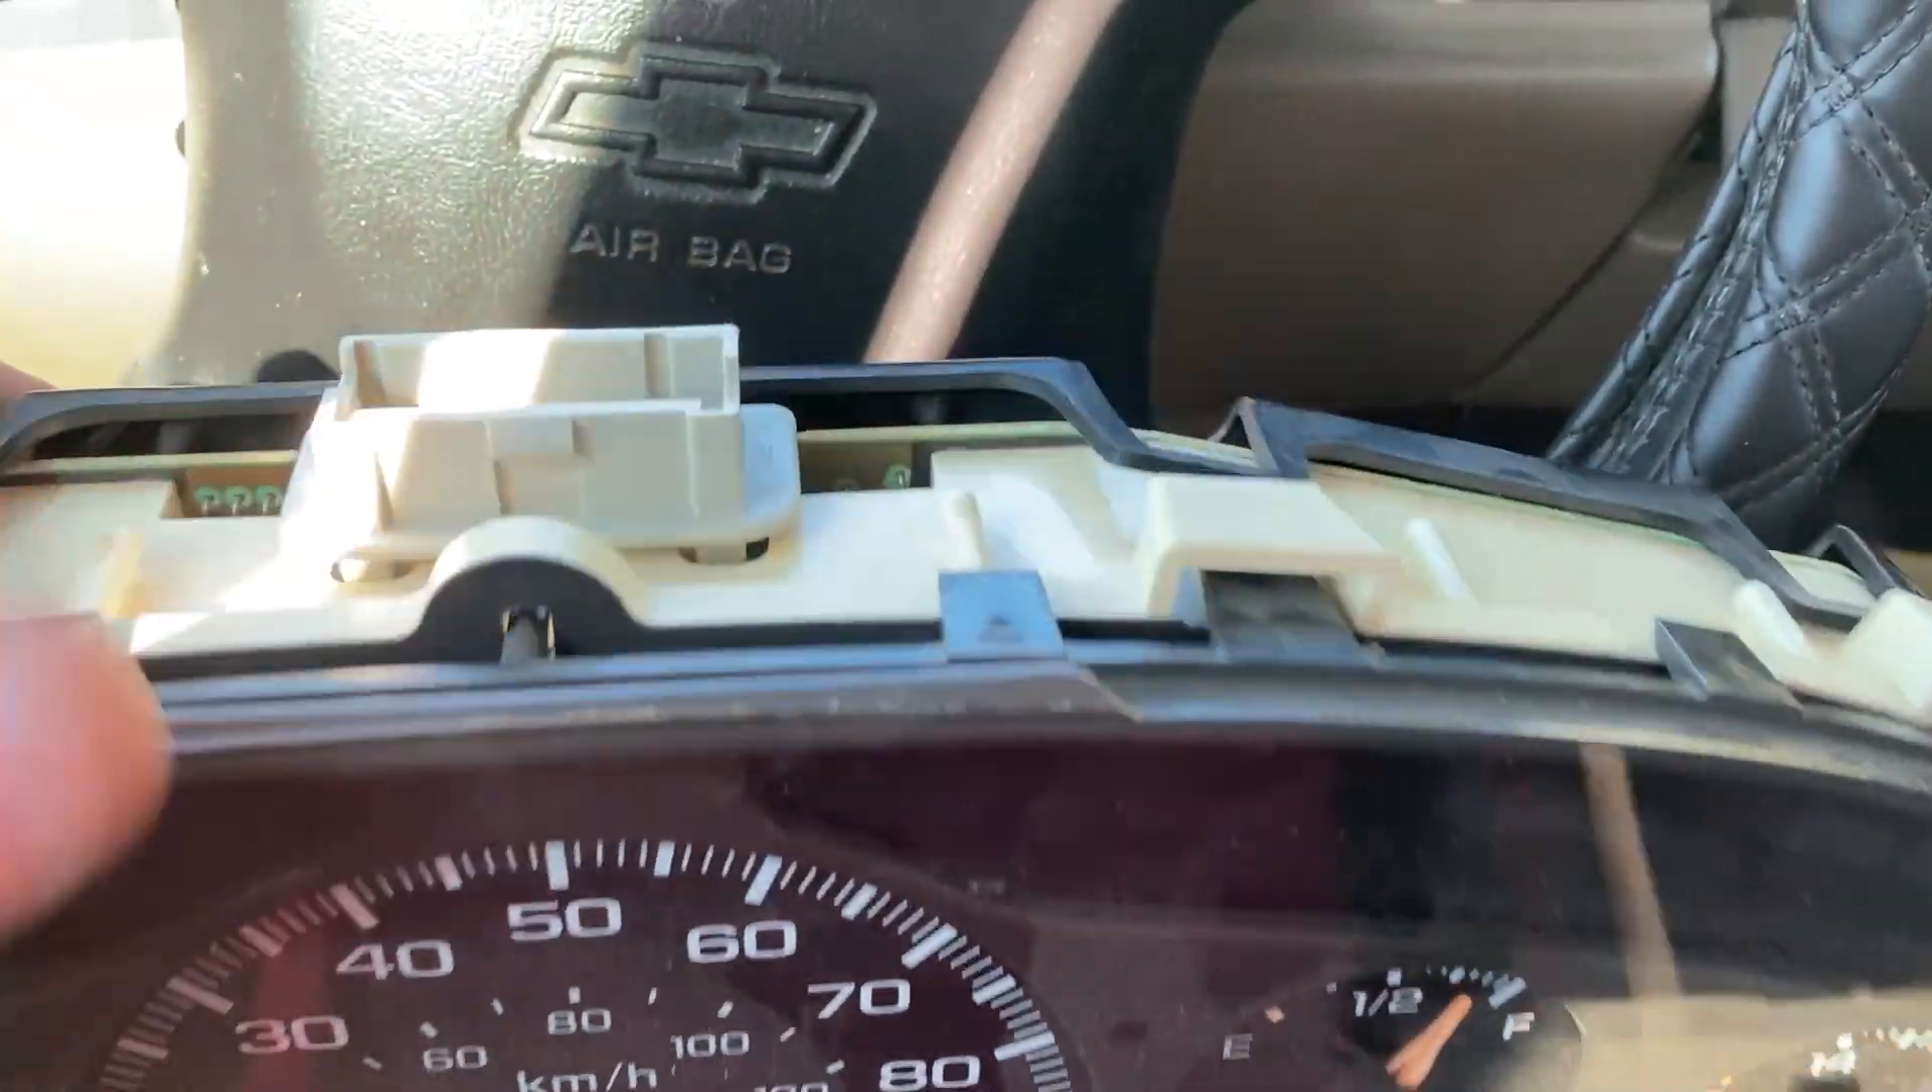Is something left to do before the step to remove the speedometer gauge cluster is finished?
No.